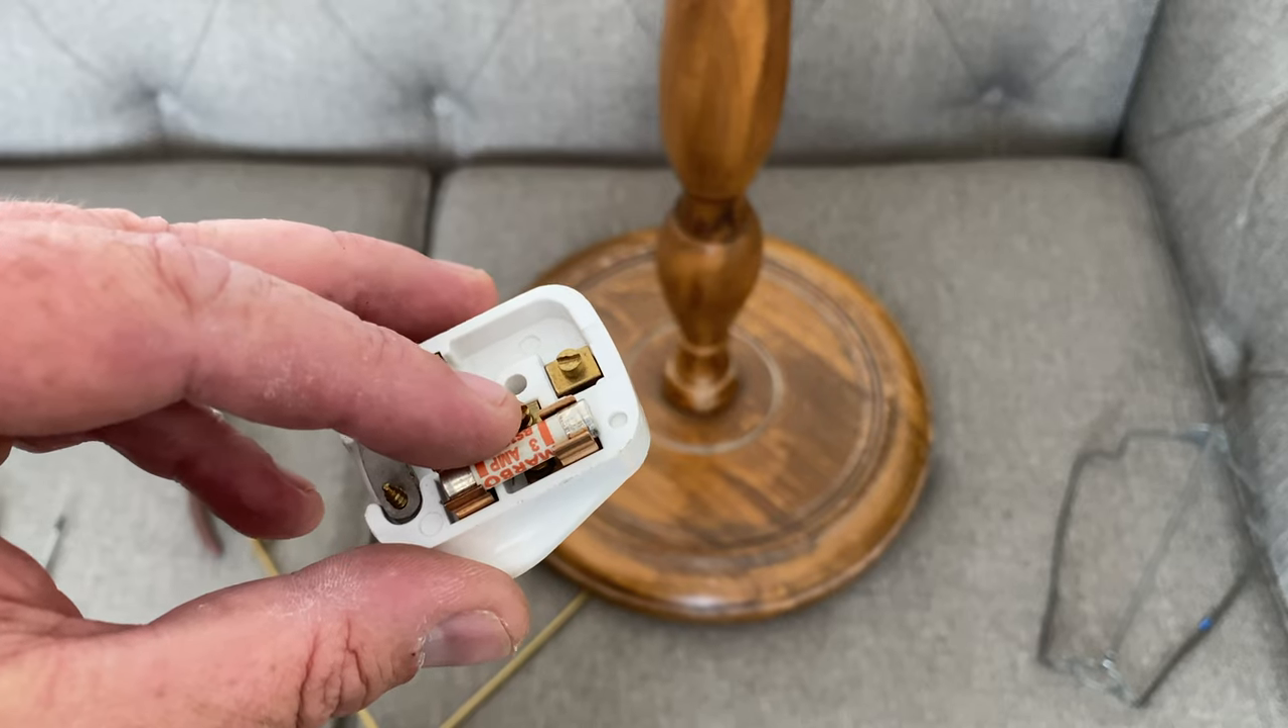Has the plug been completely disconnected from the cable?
Yes.